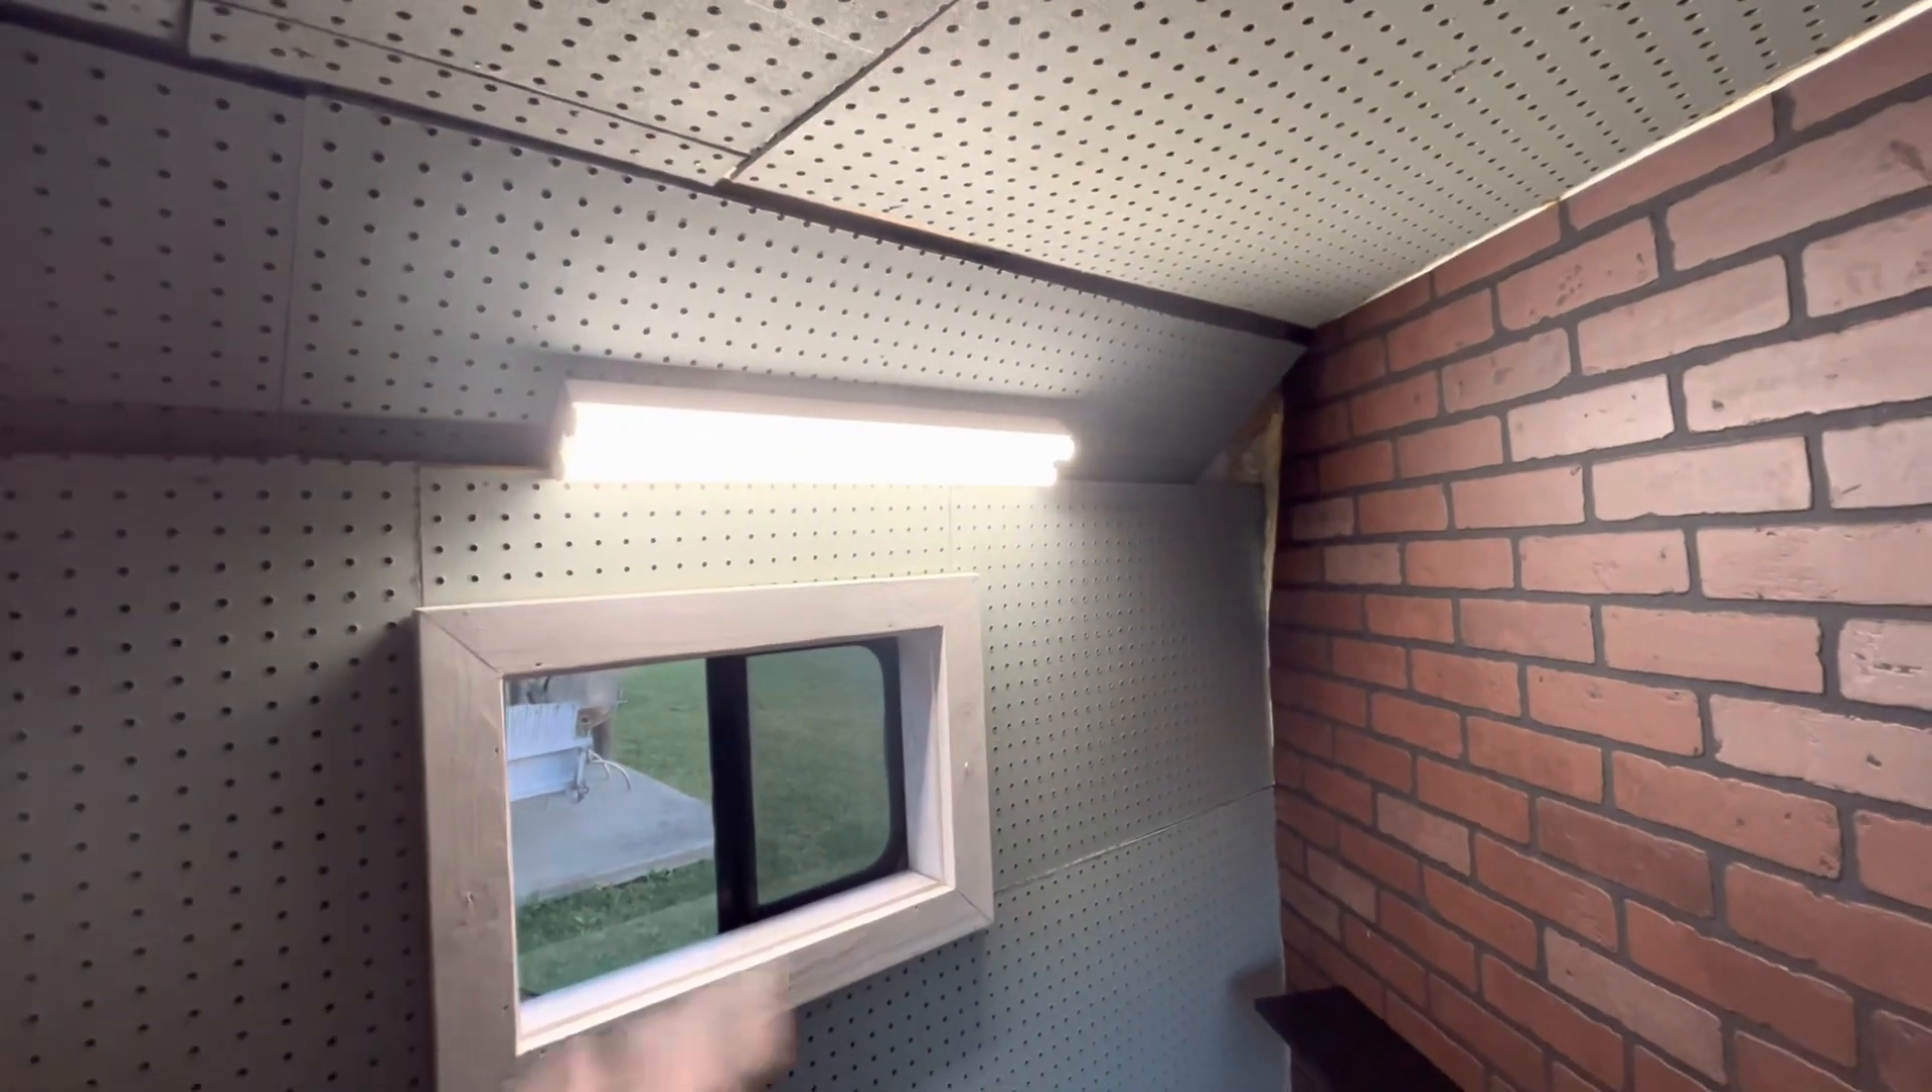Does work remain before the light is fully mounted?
No.